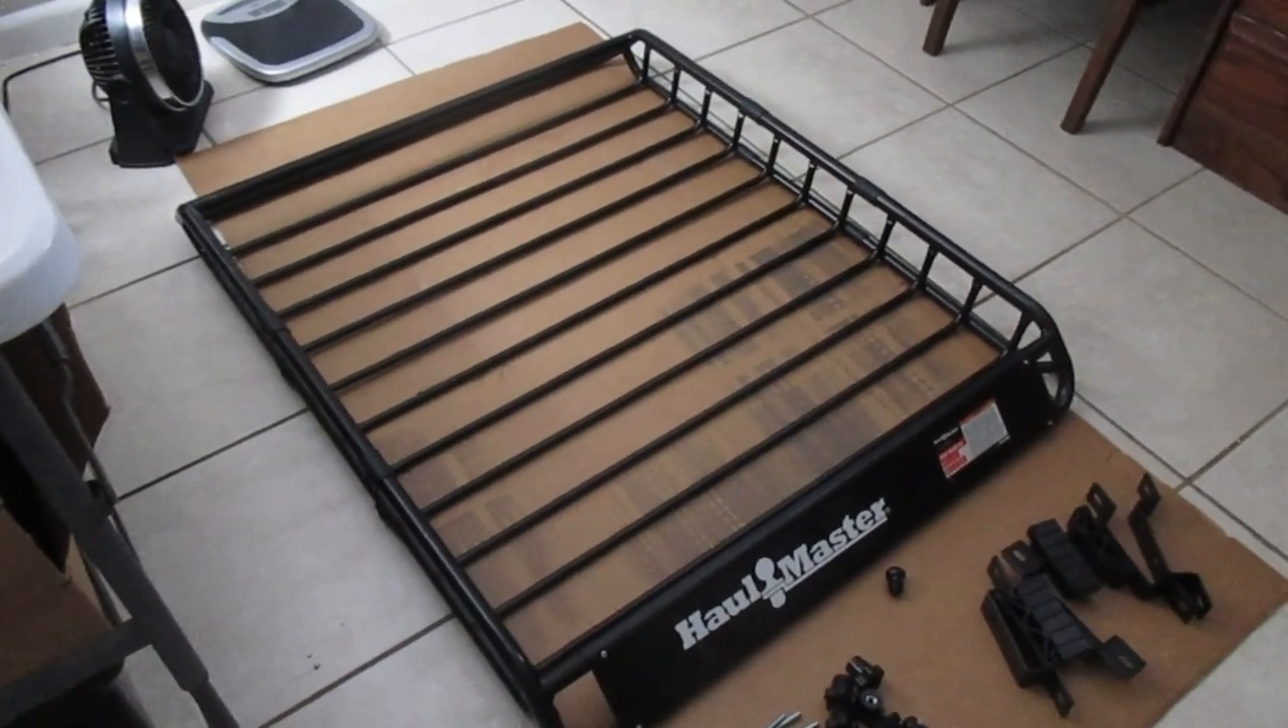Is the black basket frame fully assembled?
Yes.